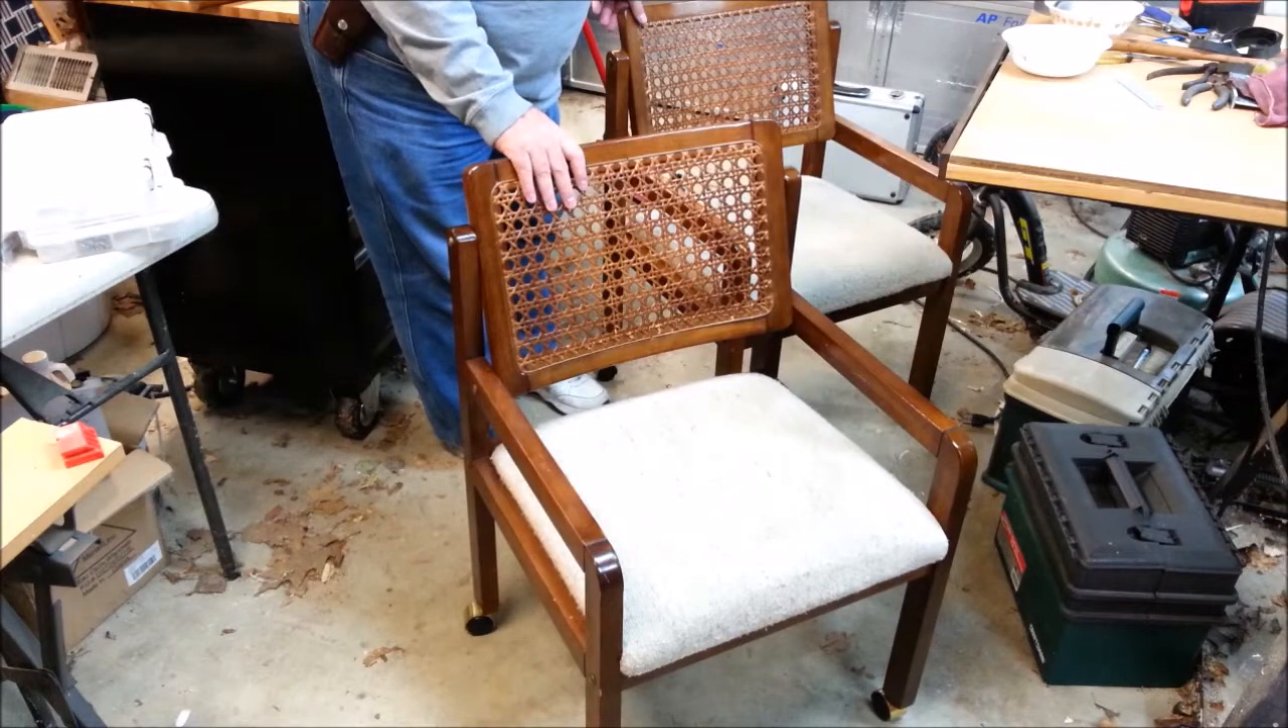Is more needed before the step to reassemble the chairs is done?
No.